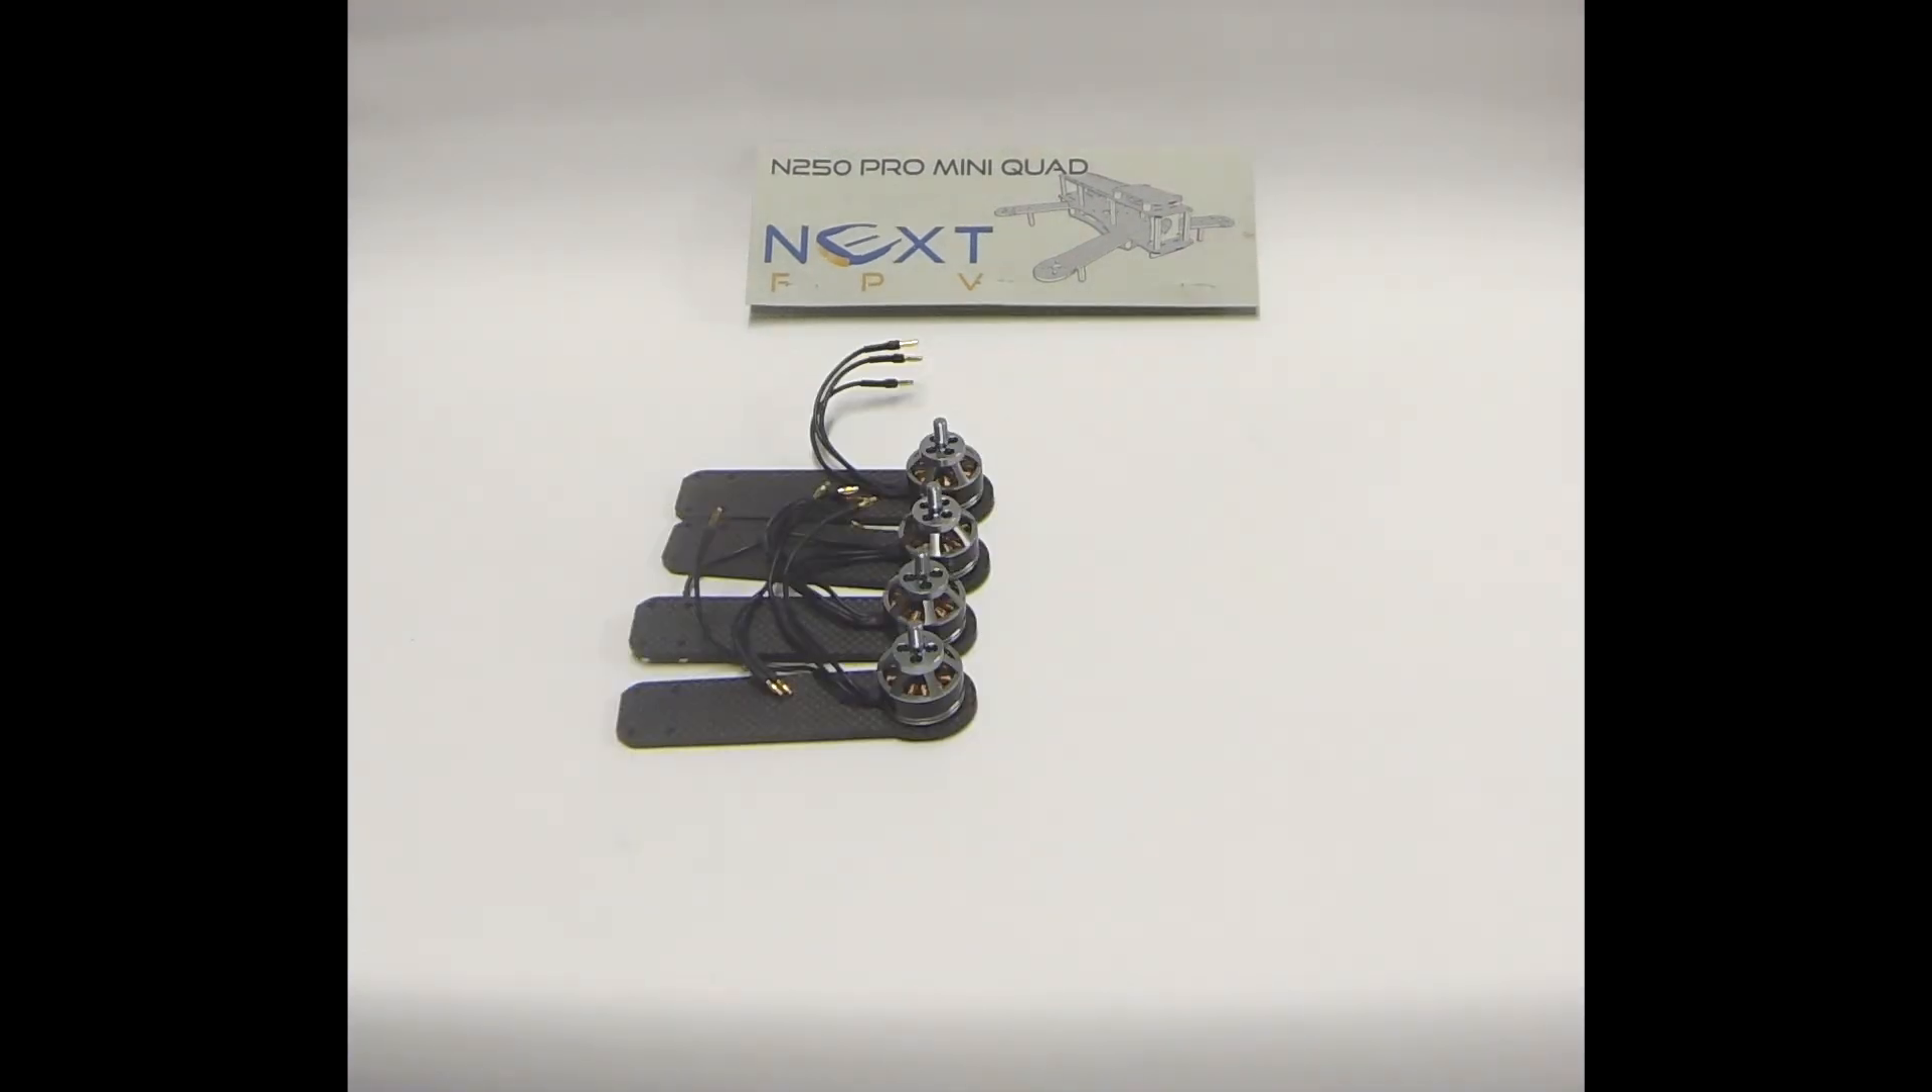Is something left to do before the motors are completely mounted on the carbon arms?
No.